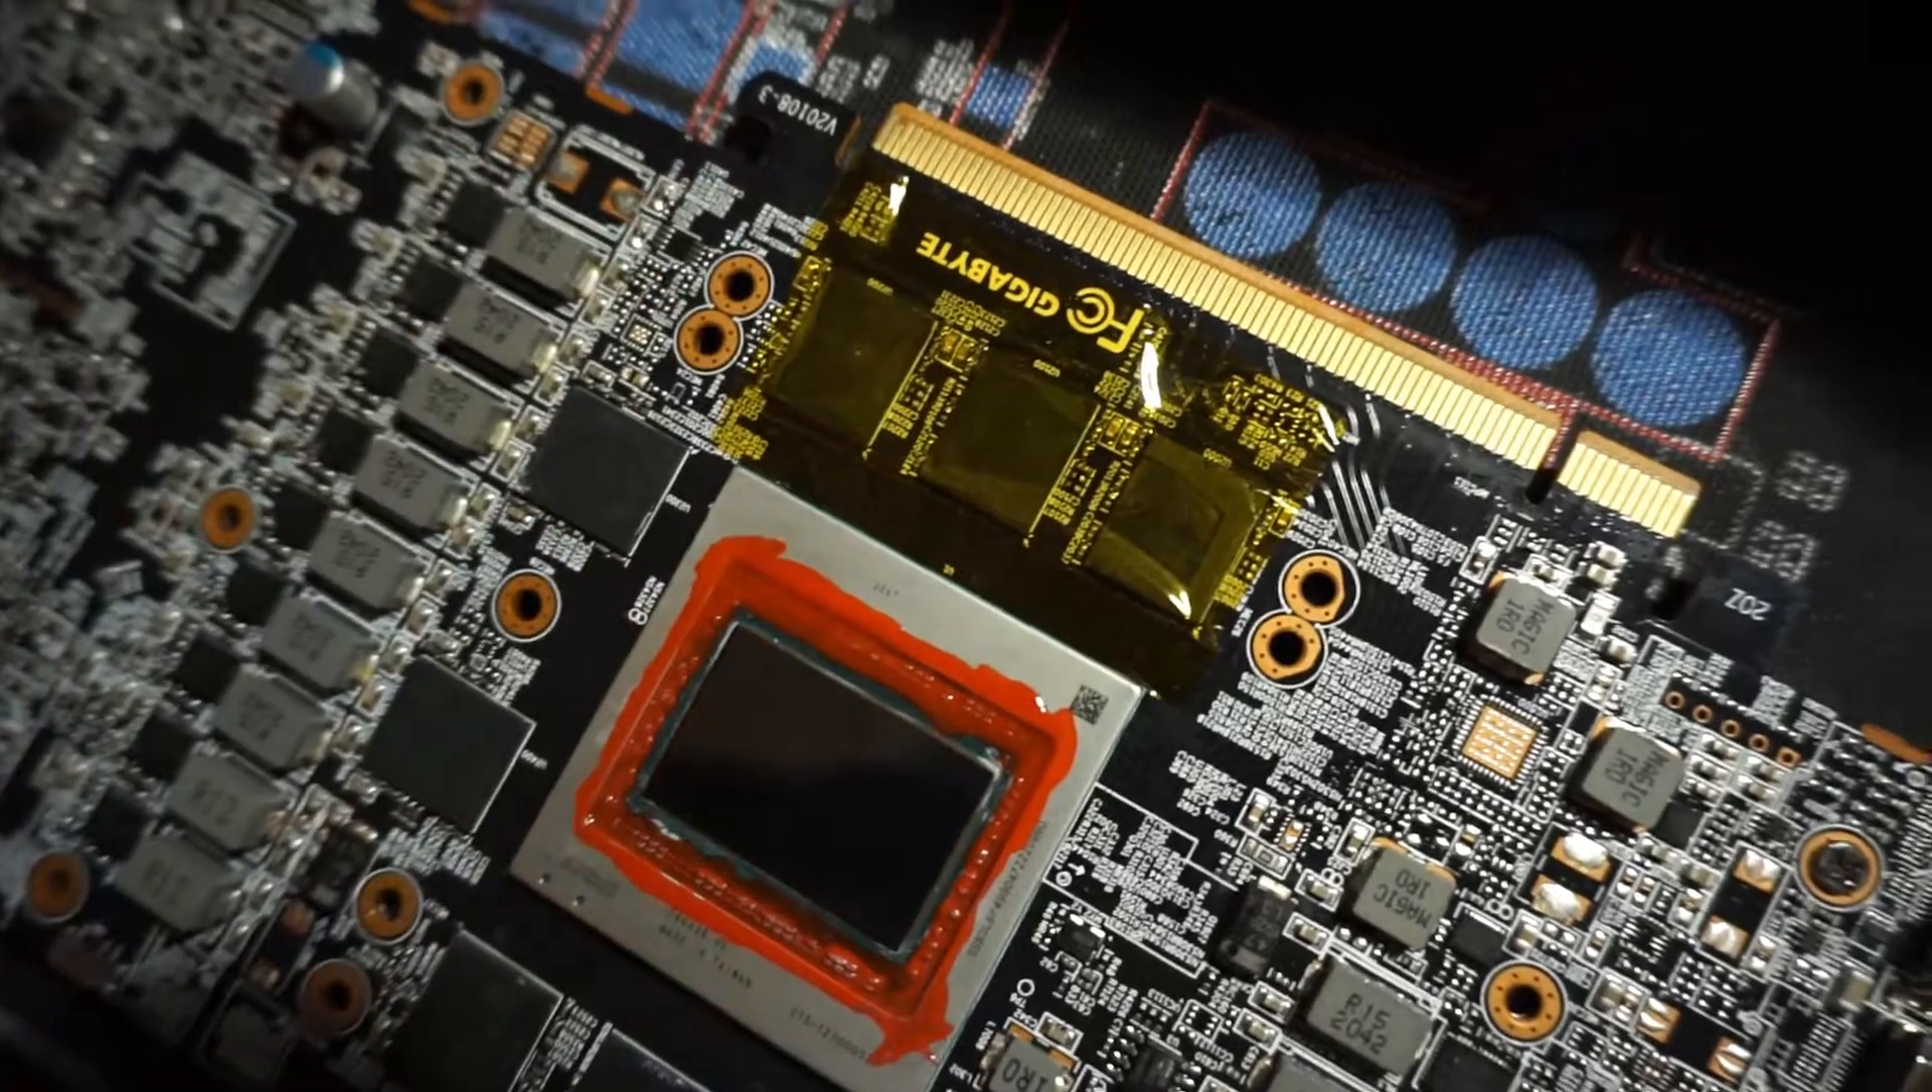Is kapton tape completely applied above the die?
Yes.